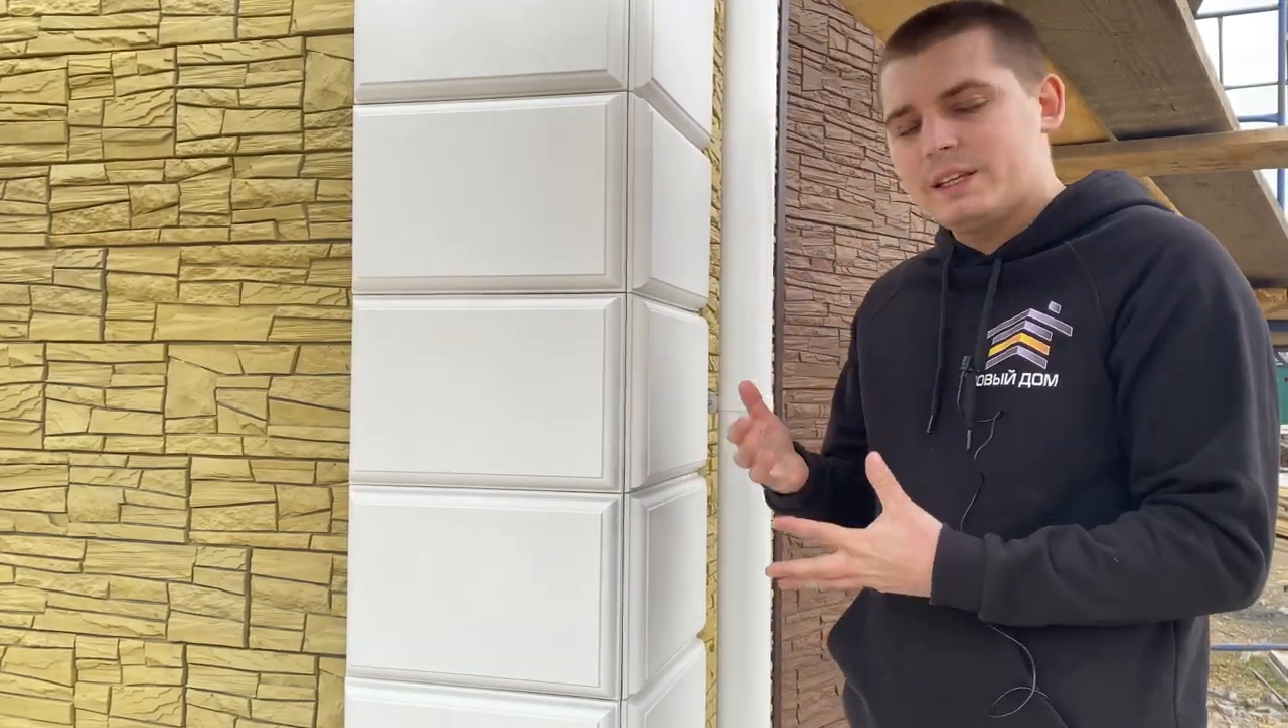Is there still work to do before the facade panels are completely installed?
No.